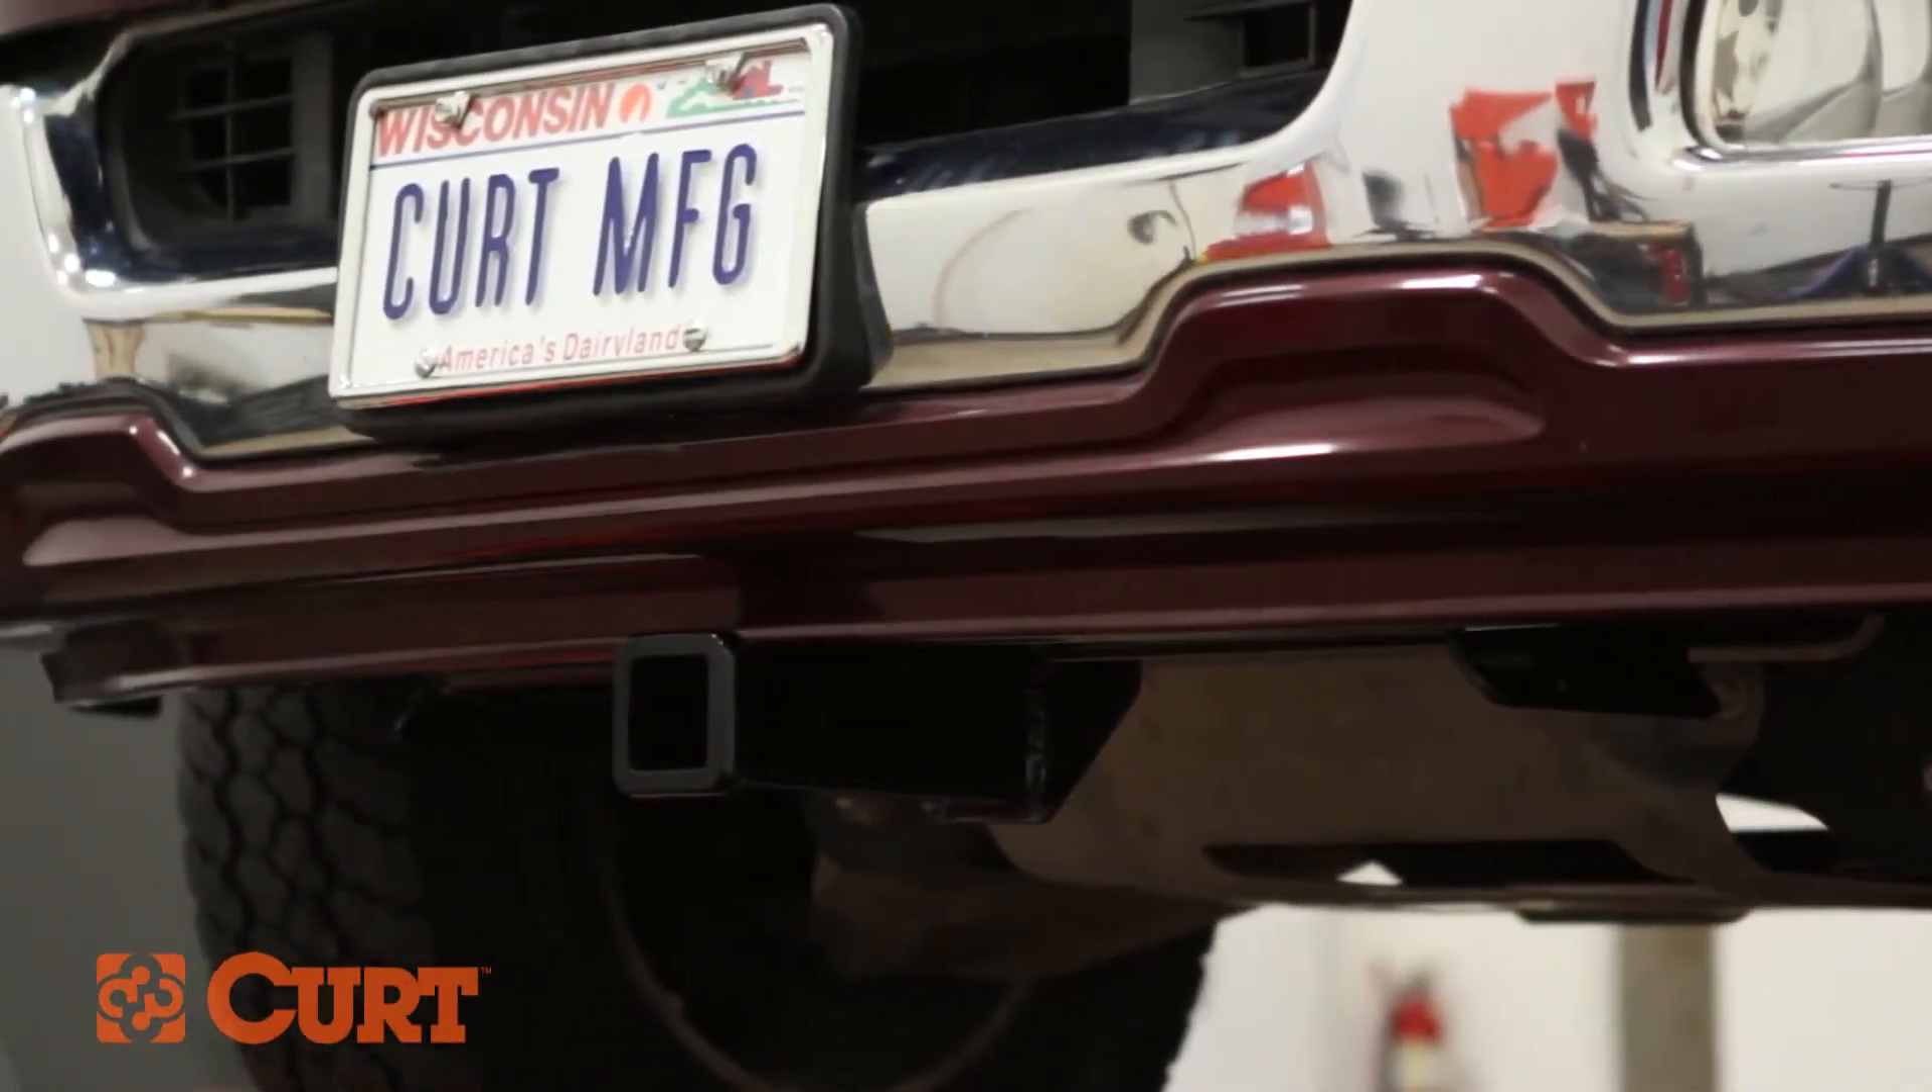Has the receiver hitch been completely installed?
Yes.